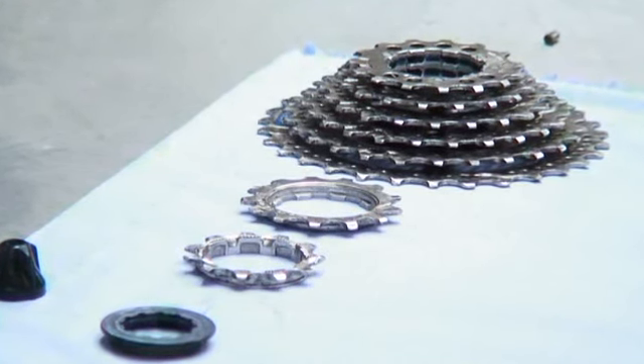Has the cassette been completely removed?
Yes.